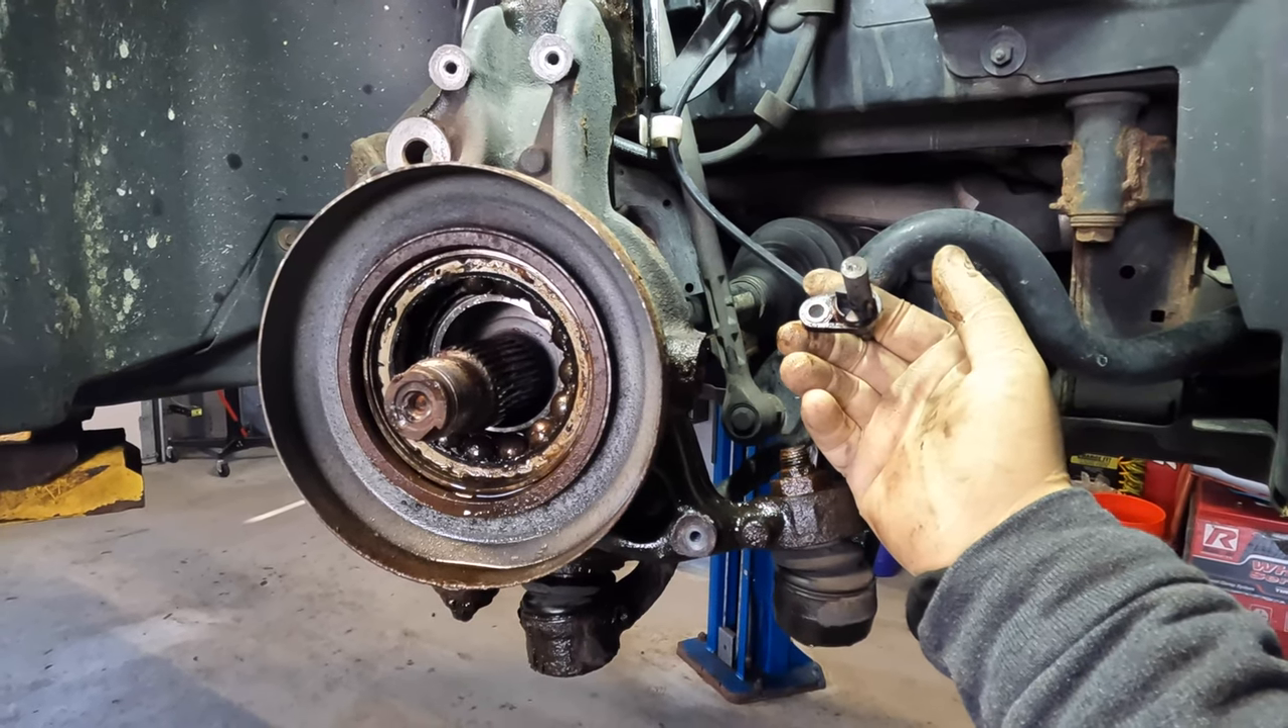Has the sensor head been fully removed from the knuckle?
Yes.